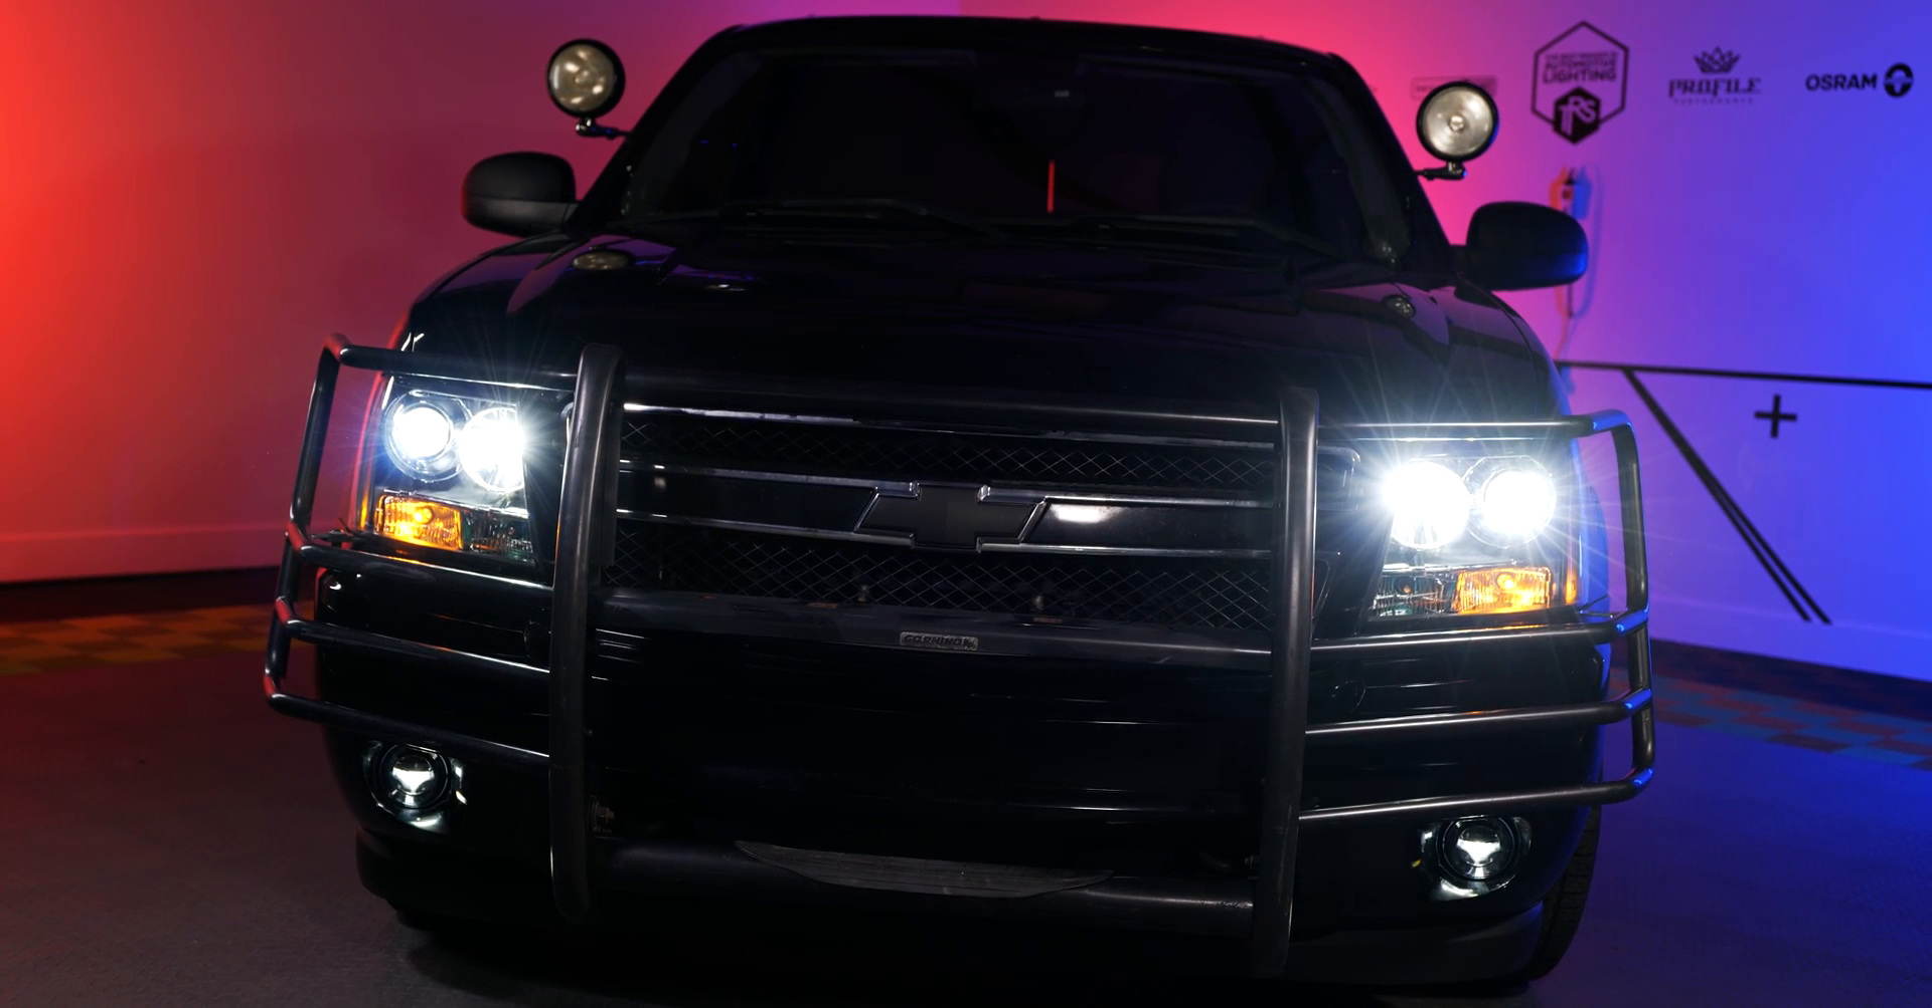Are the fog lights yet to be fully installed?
No.